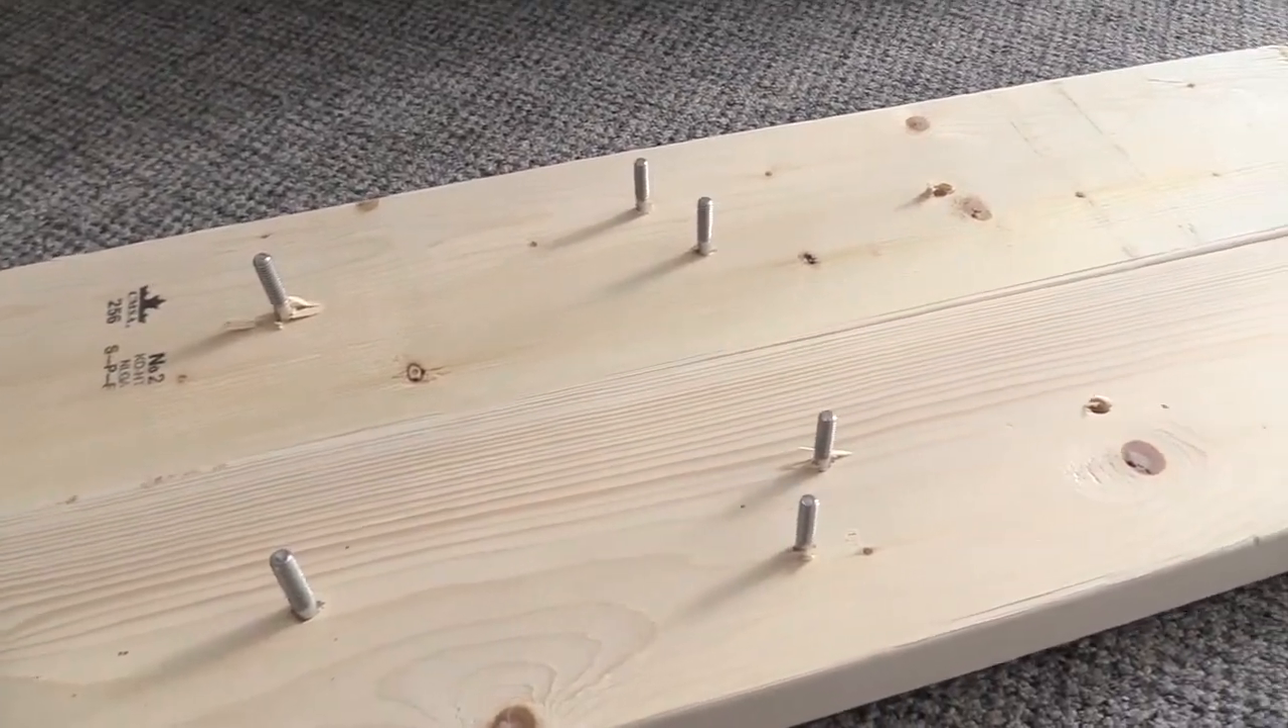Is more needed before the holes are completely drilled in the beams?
No.